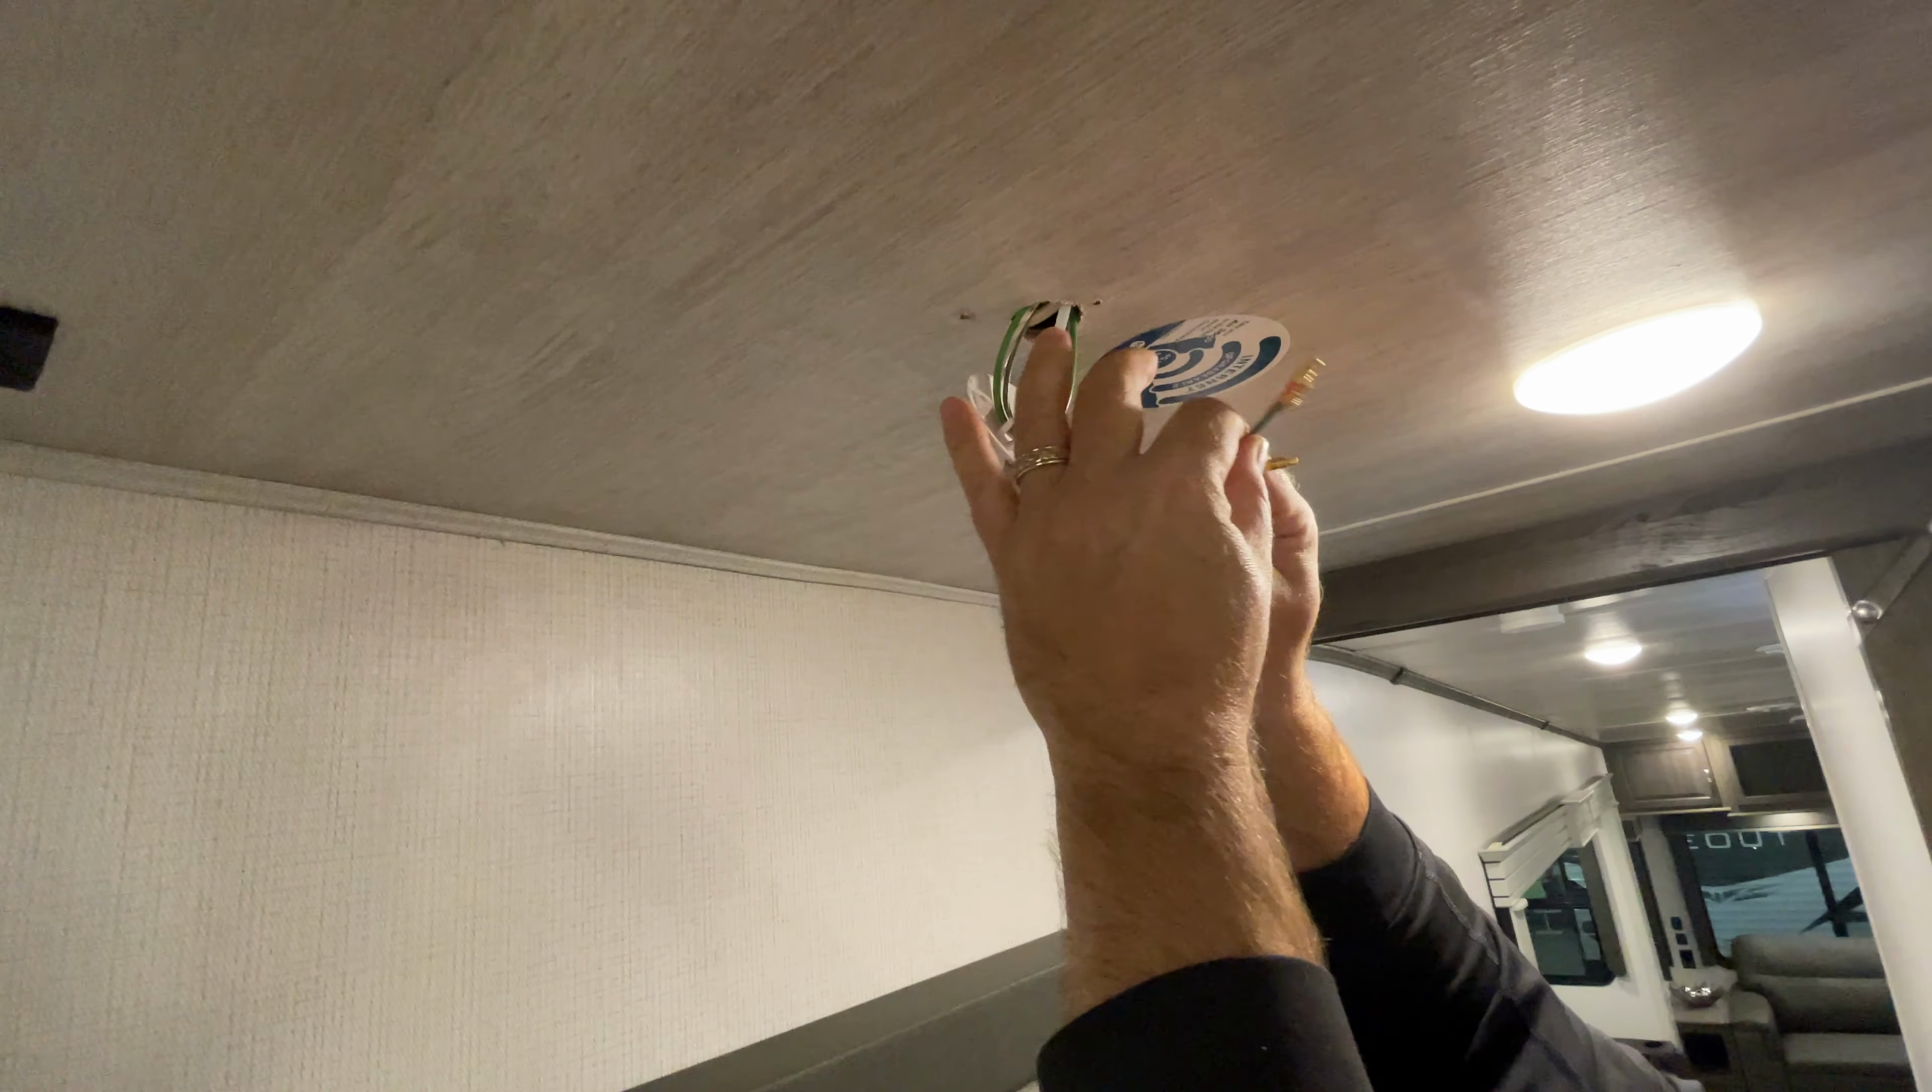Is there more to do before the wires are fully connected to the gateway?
Yes.